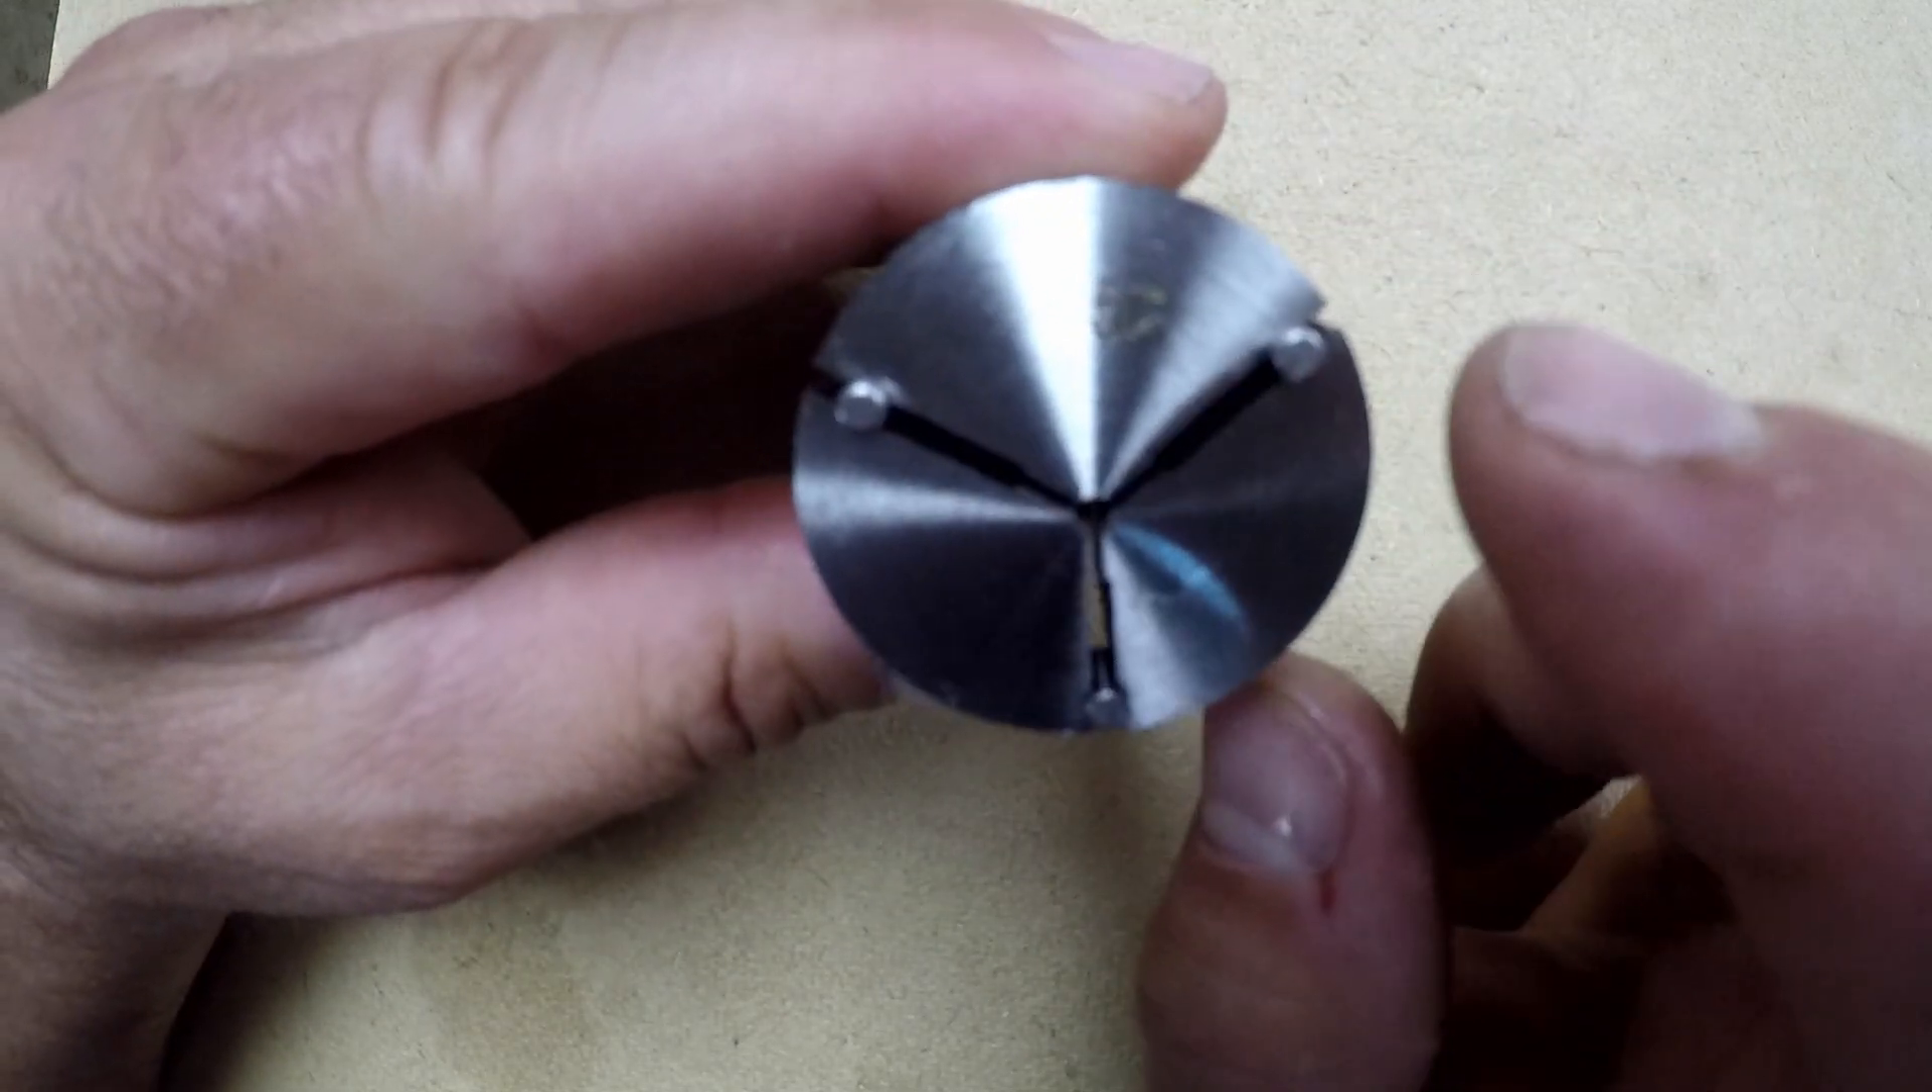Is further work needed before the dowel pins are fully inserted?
No.